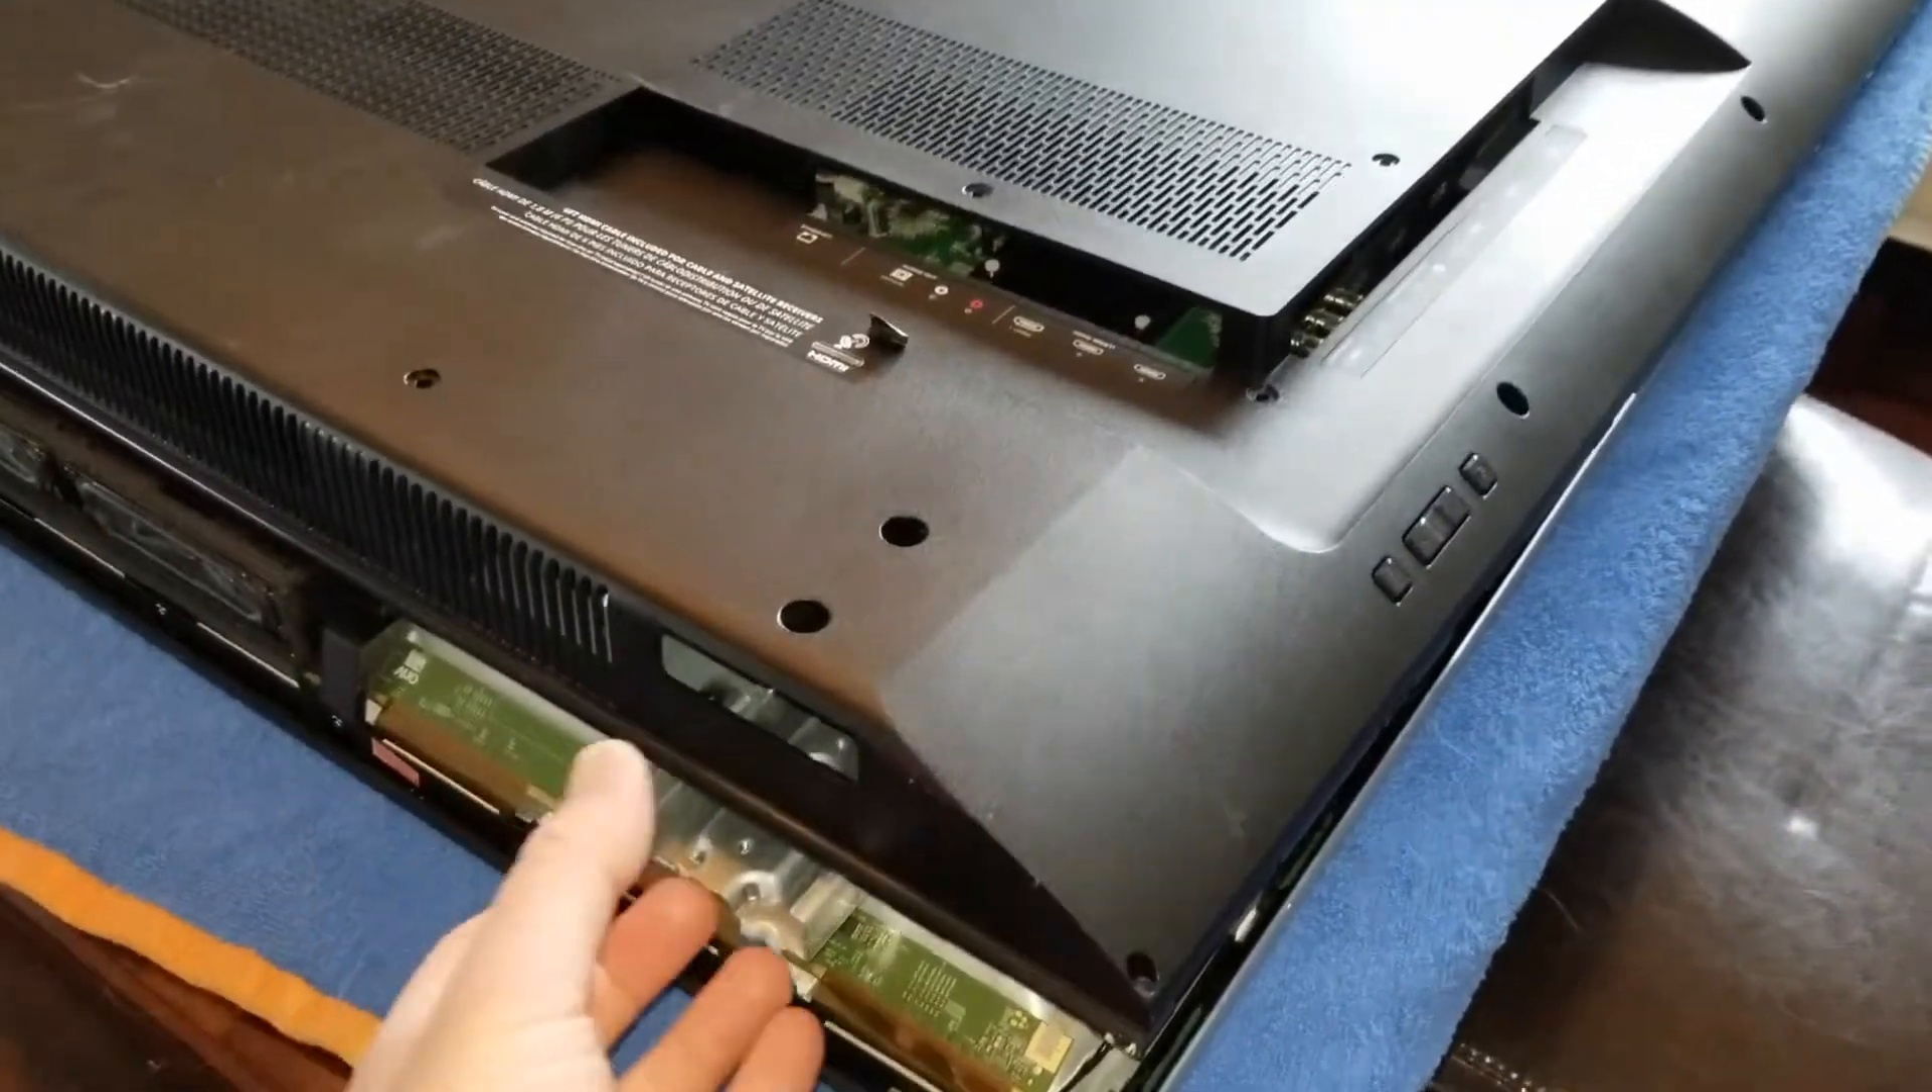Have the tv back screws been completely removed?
Yes.